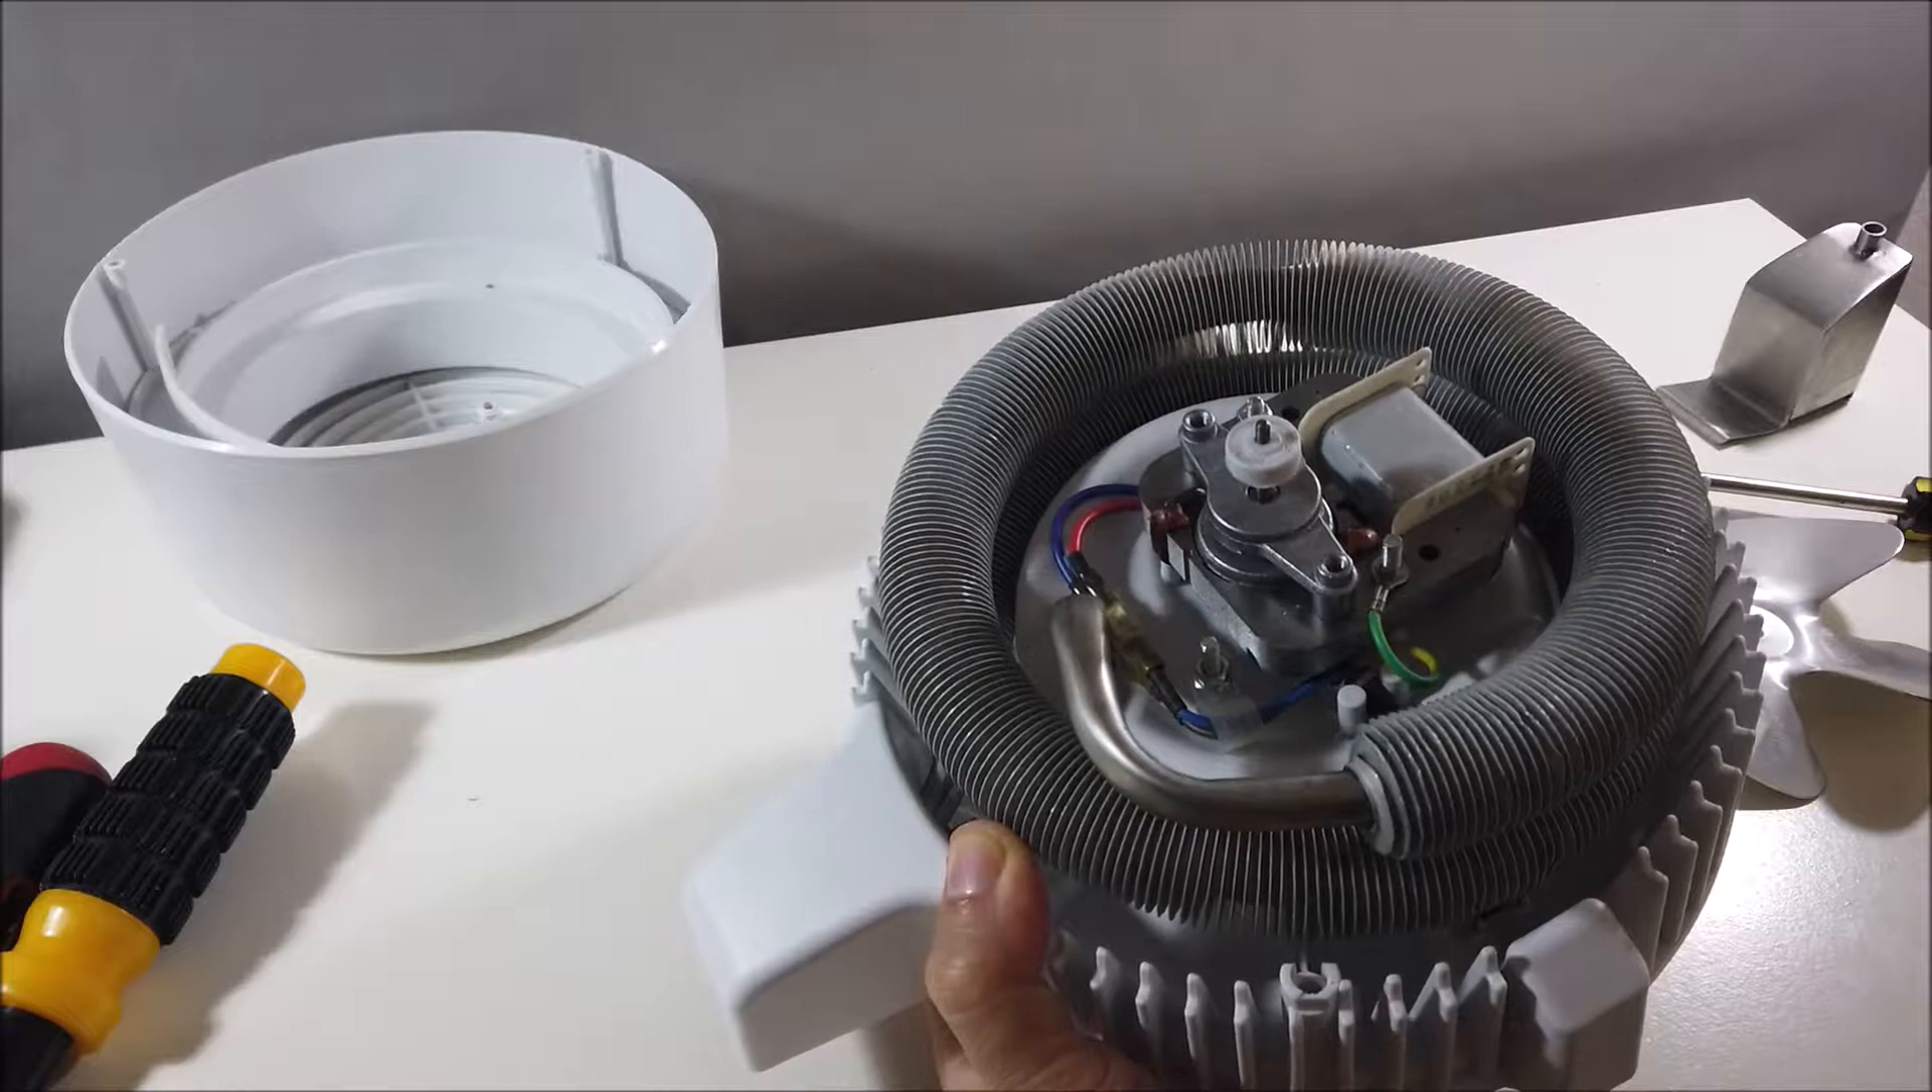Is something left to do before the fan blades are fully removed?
No.